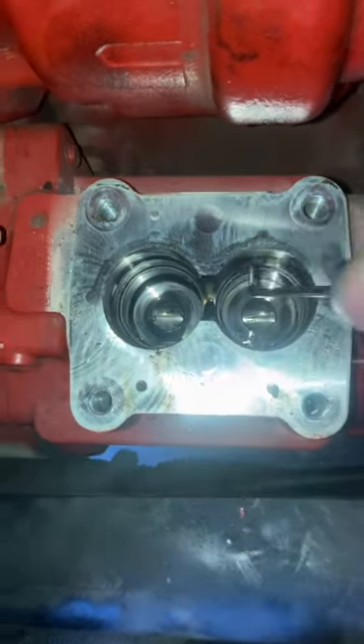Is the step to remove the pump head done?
Yes.